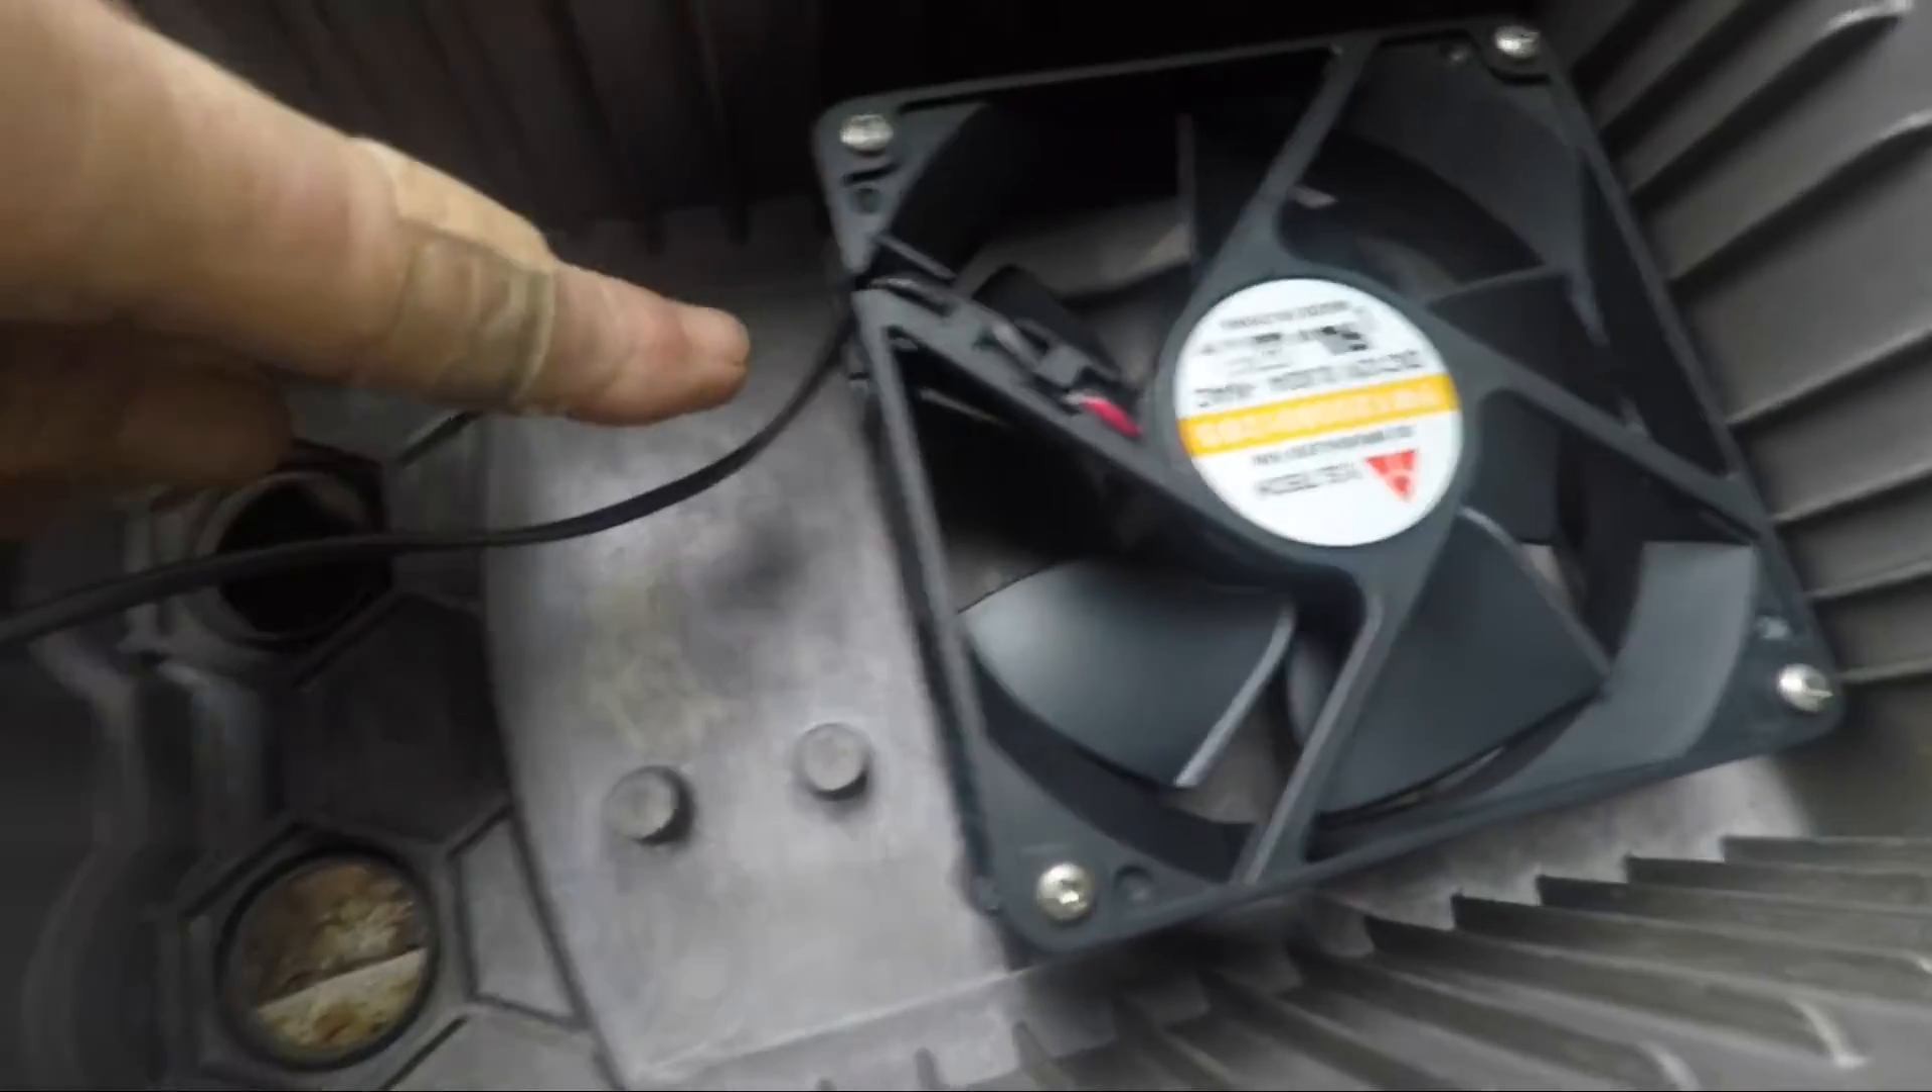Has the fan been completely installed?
Yes.